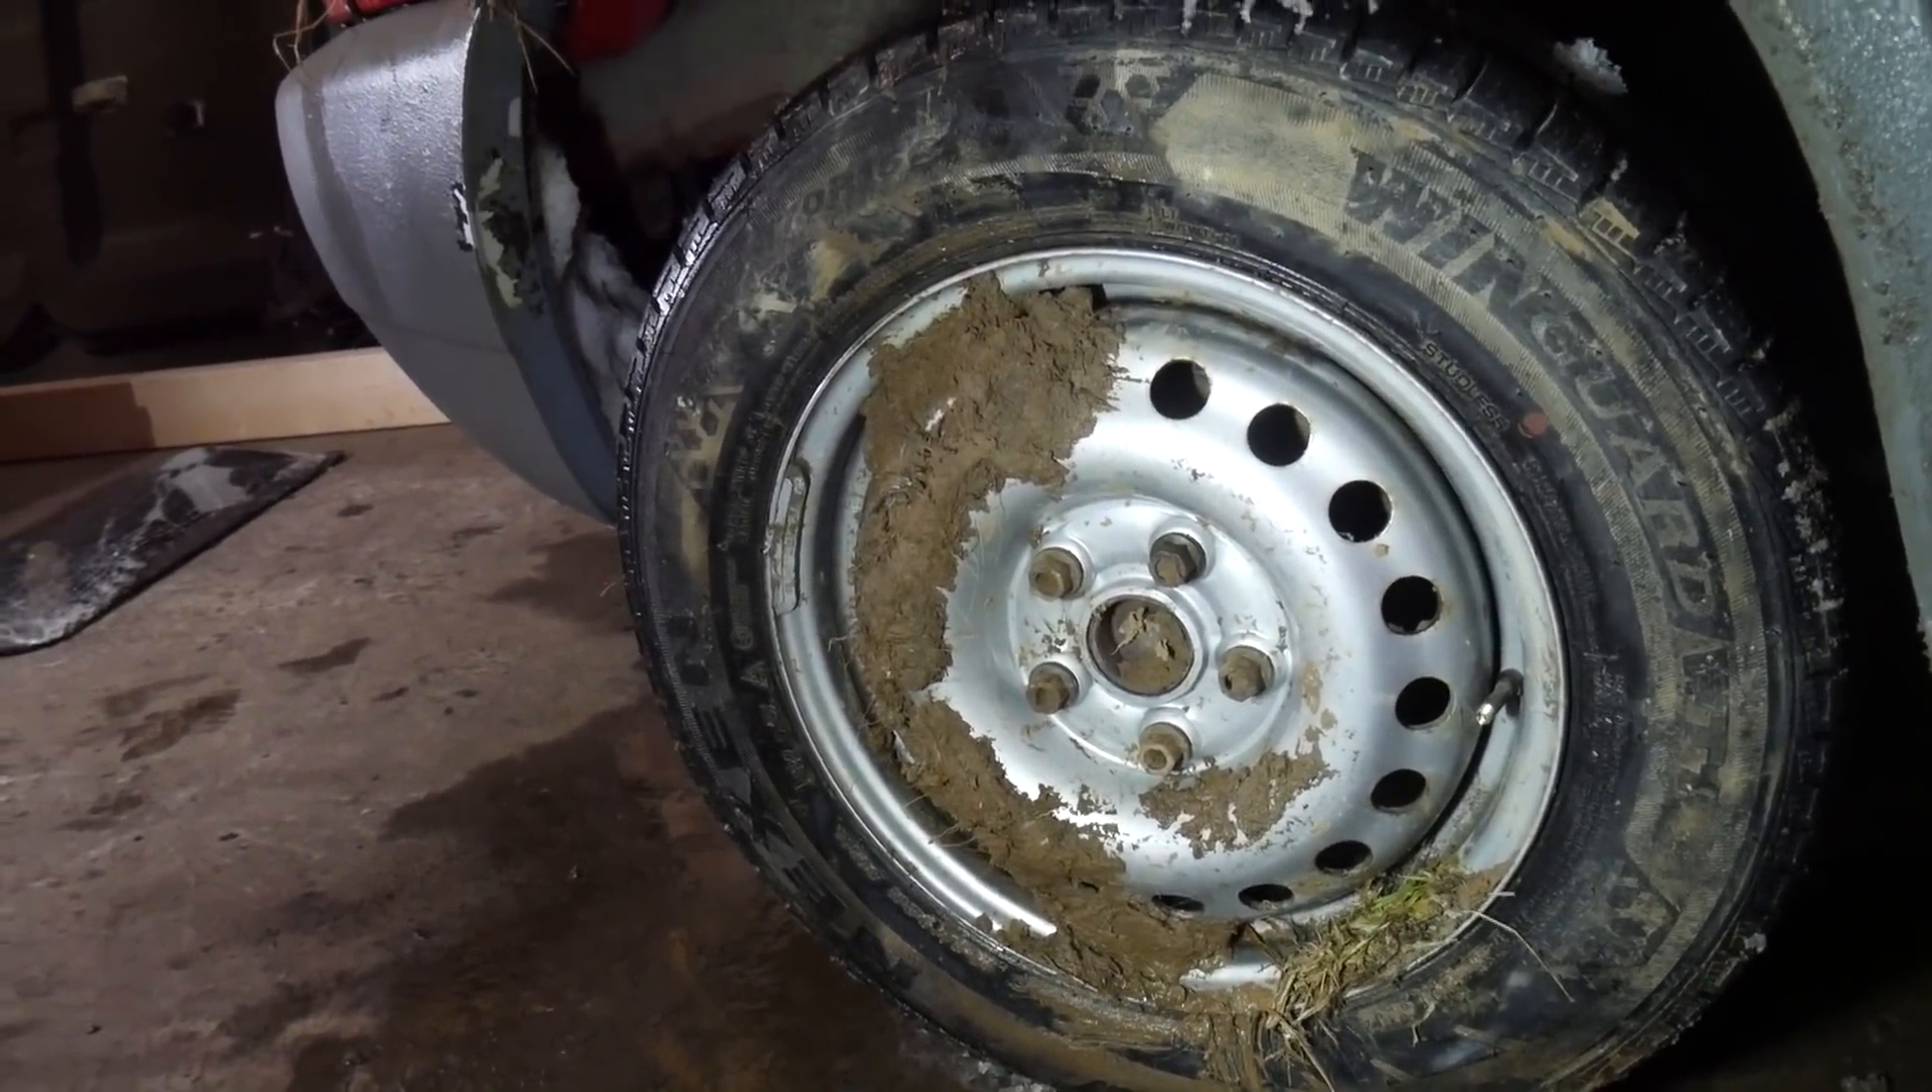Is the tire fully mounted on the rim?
Yes.